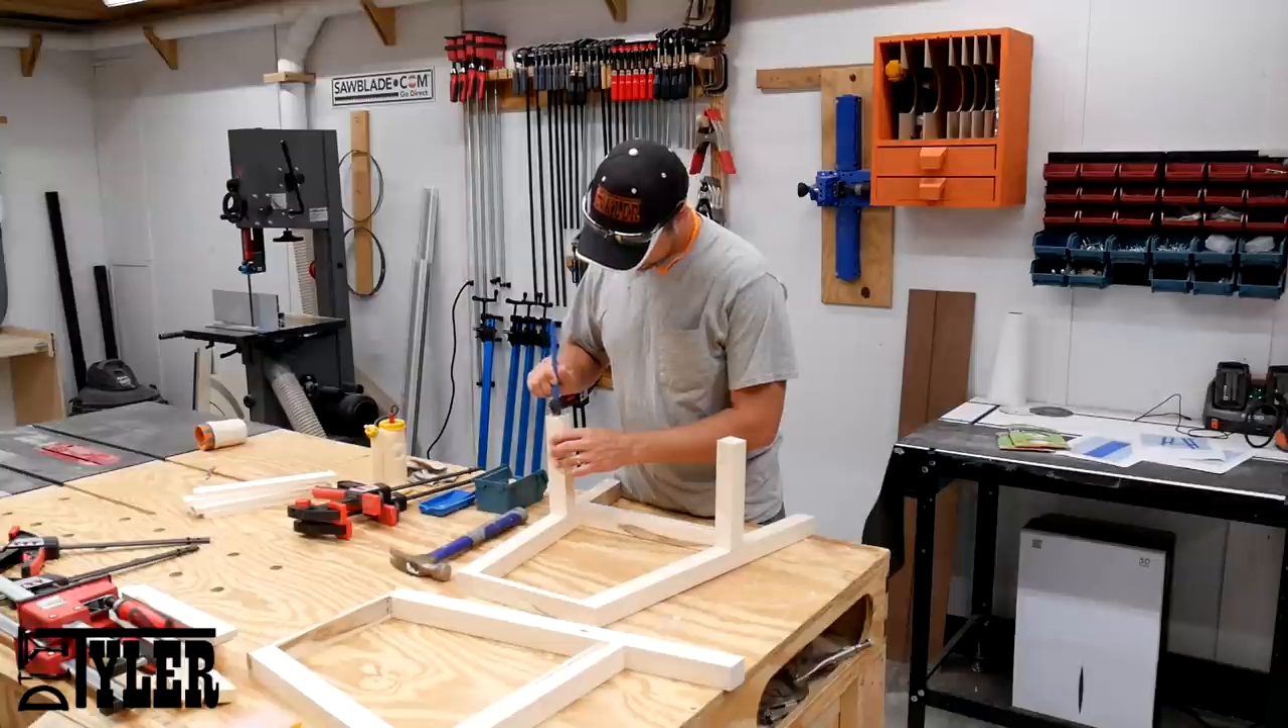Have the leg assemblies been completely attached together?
No.